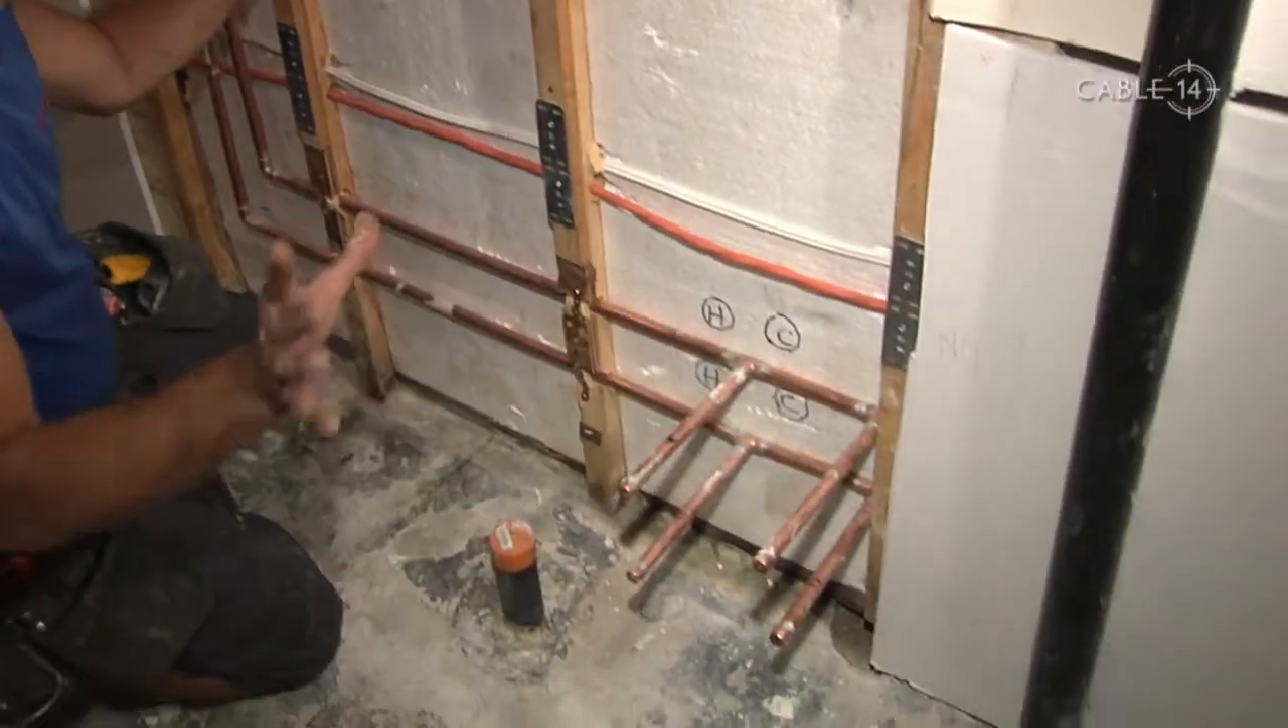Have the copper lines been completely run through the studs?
Yes.